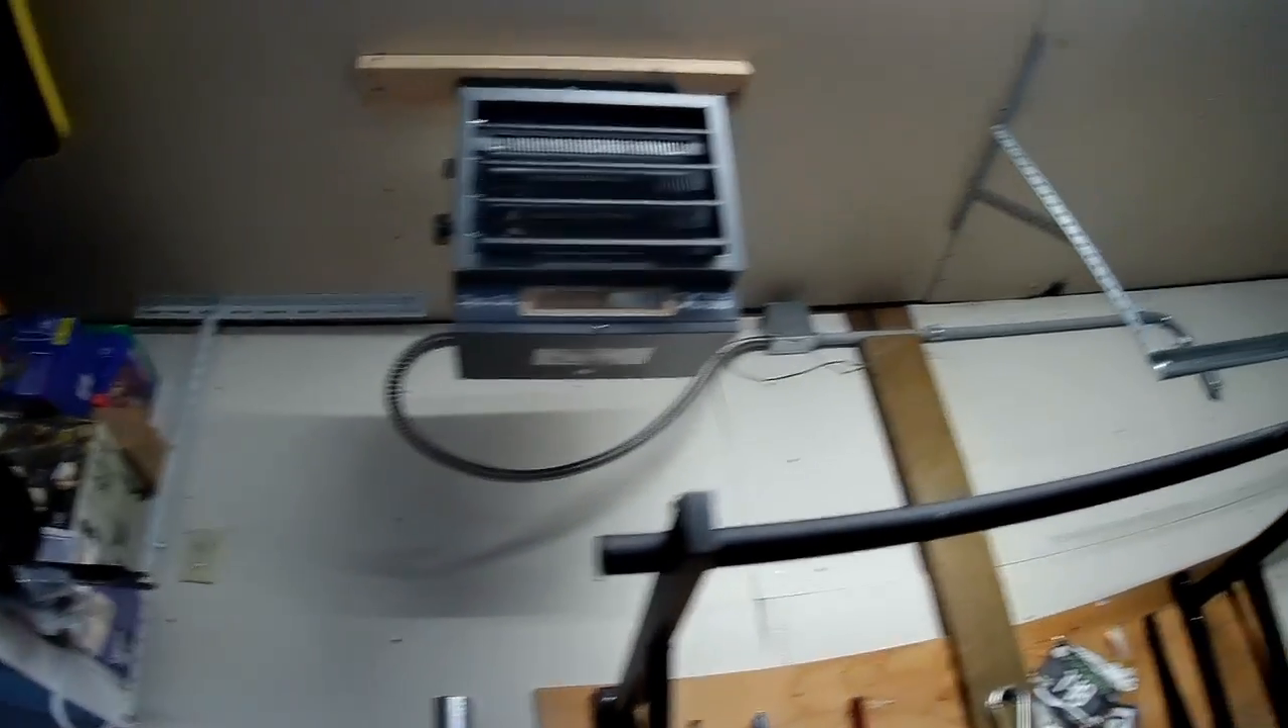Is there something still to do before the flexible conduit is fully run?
No.